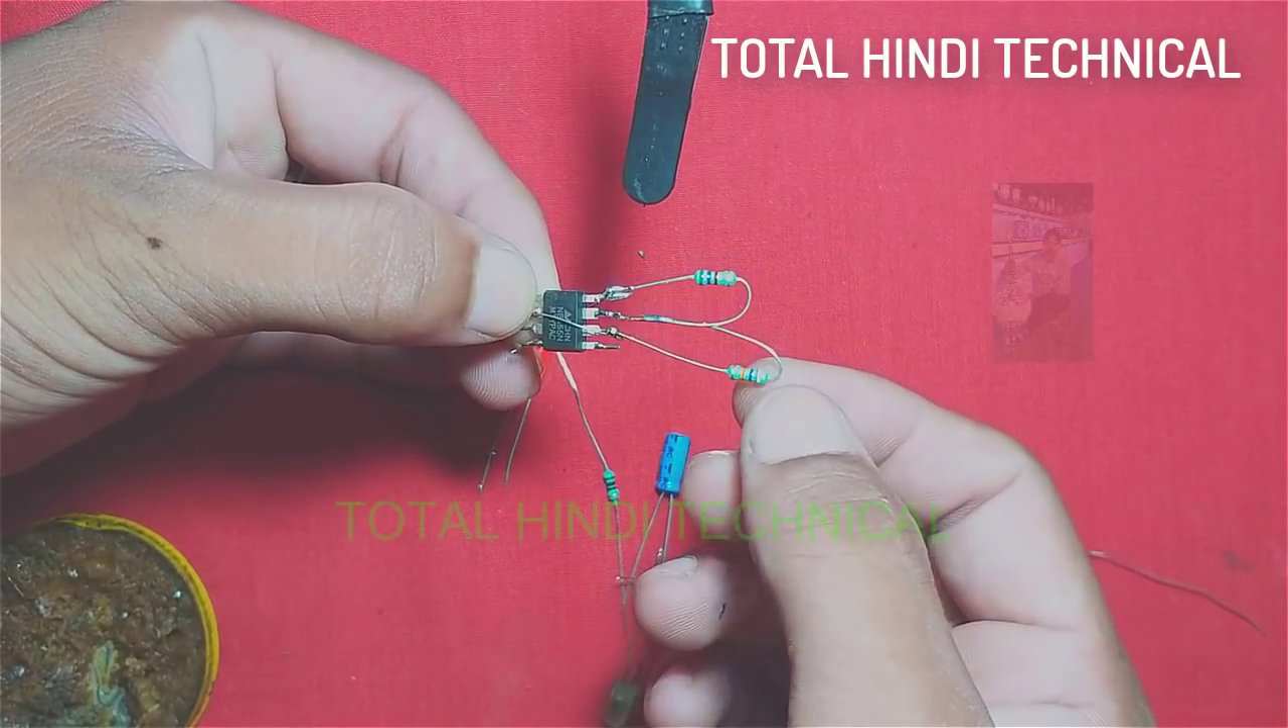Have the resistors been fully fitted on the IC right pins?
Yes.